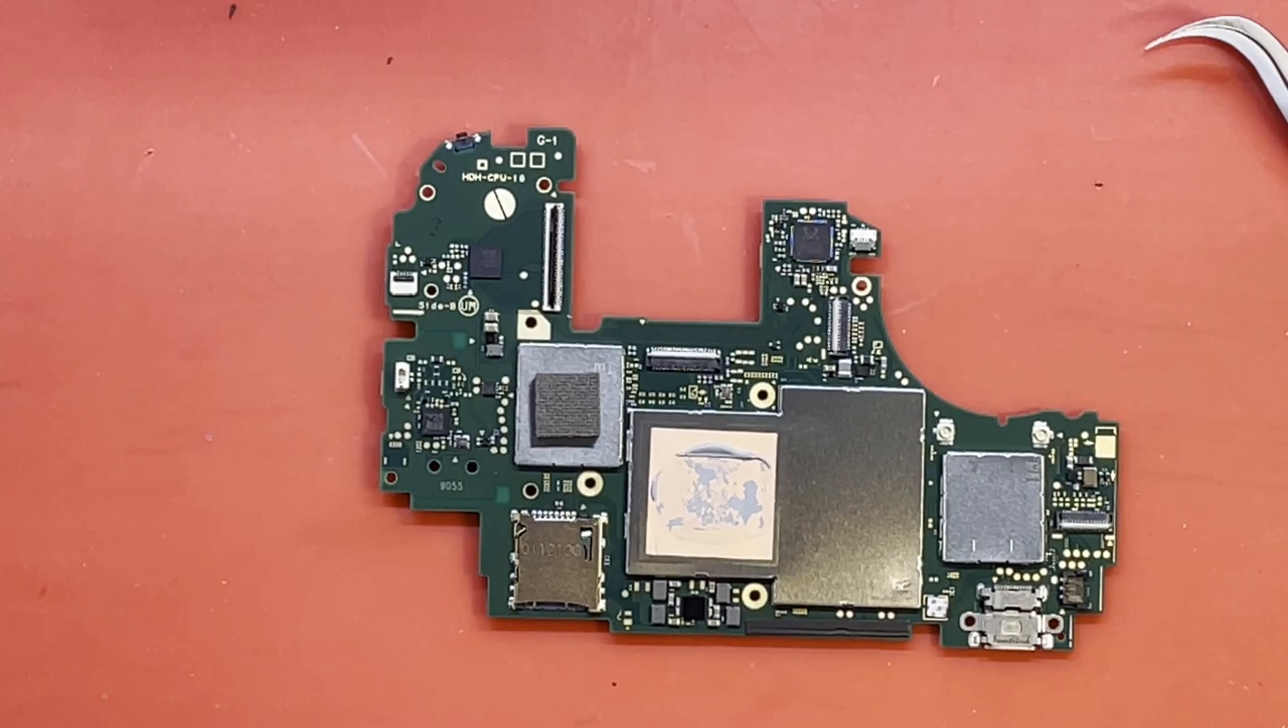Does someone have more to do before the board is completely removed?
No.